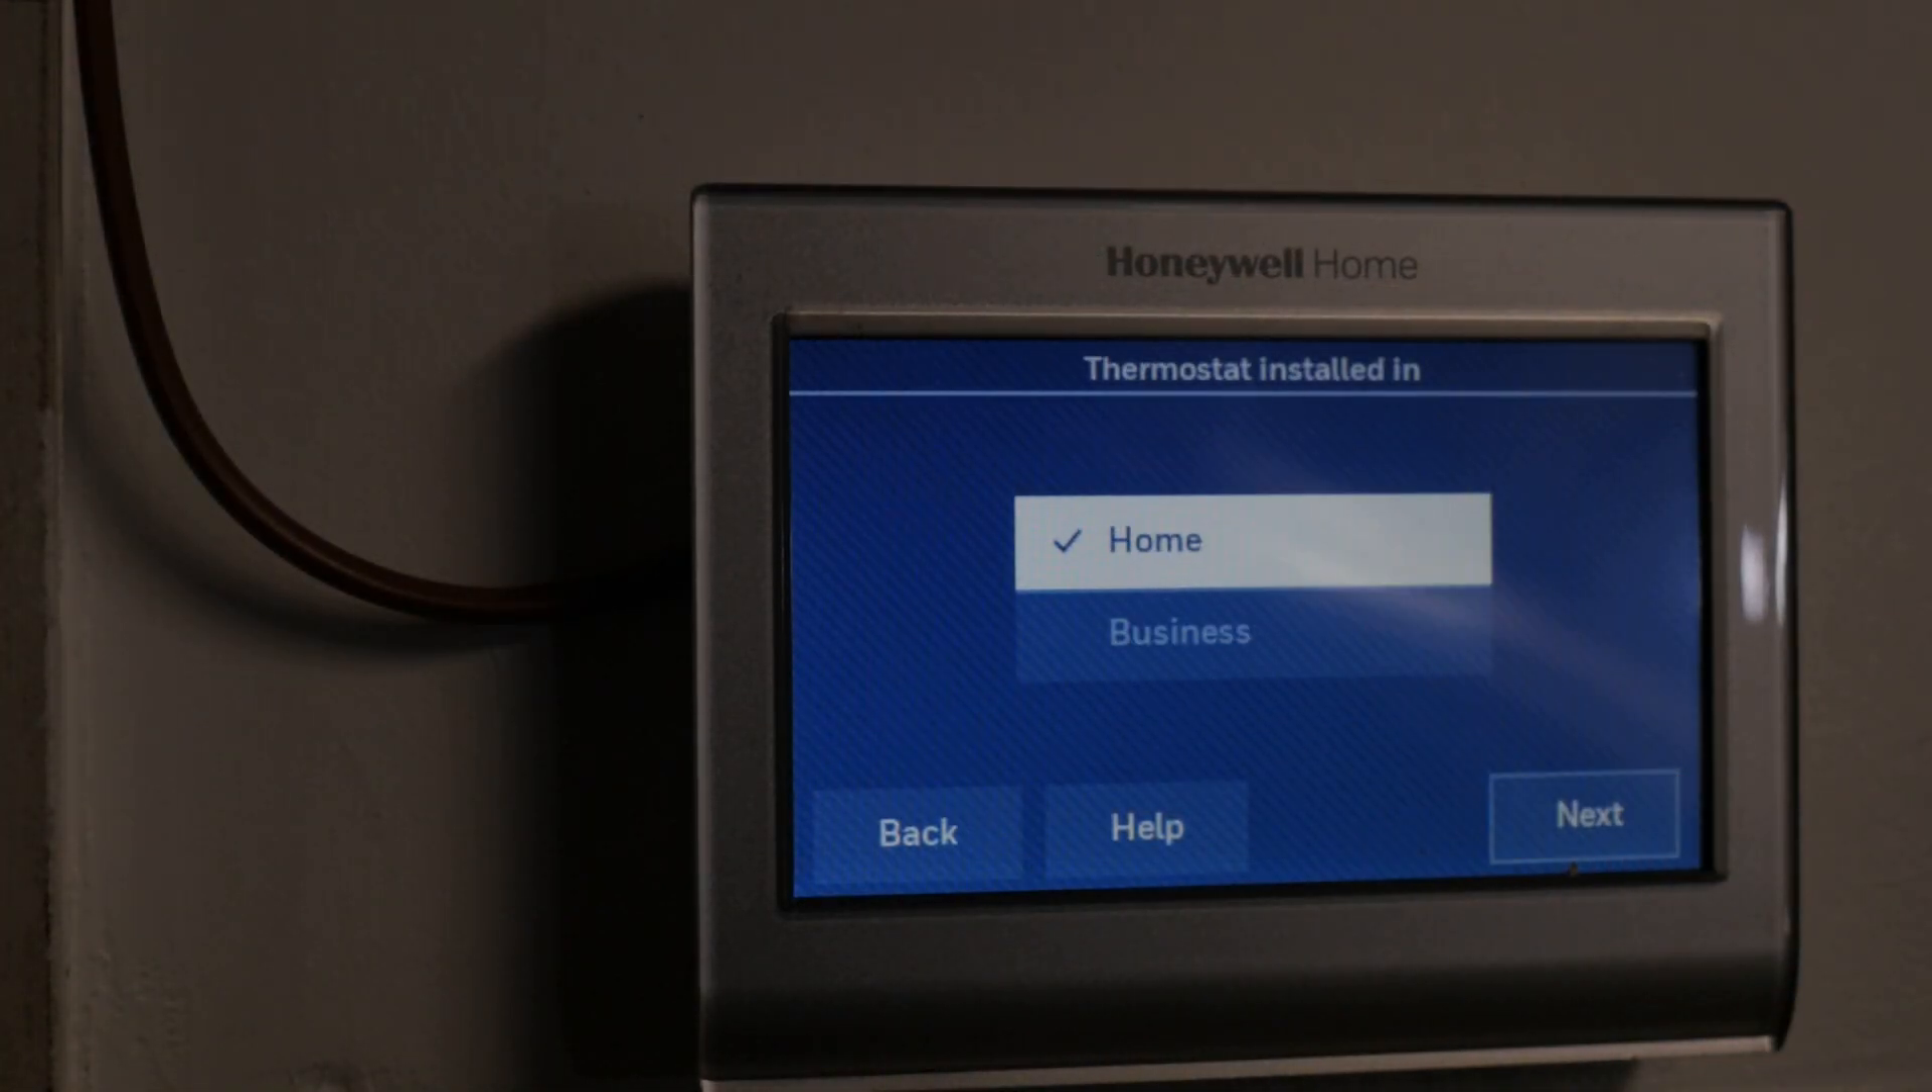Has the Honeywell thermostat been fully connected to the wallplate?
Yes.